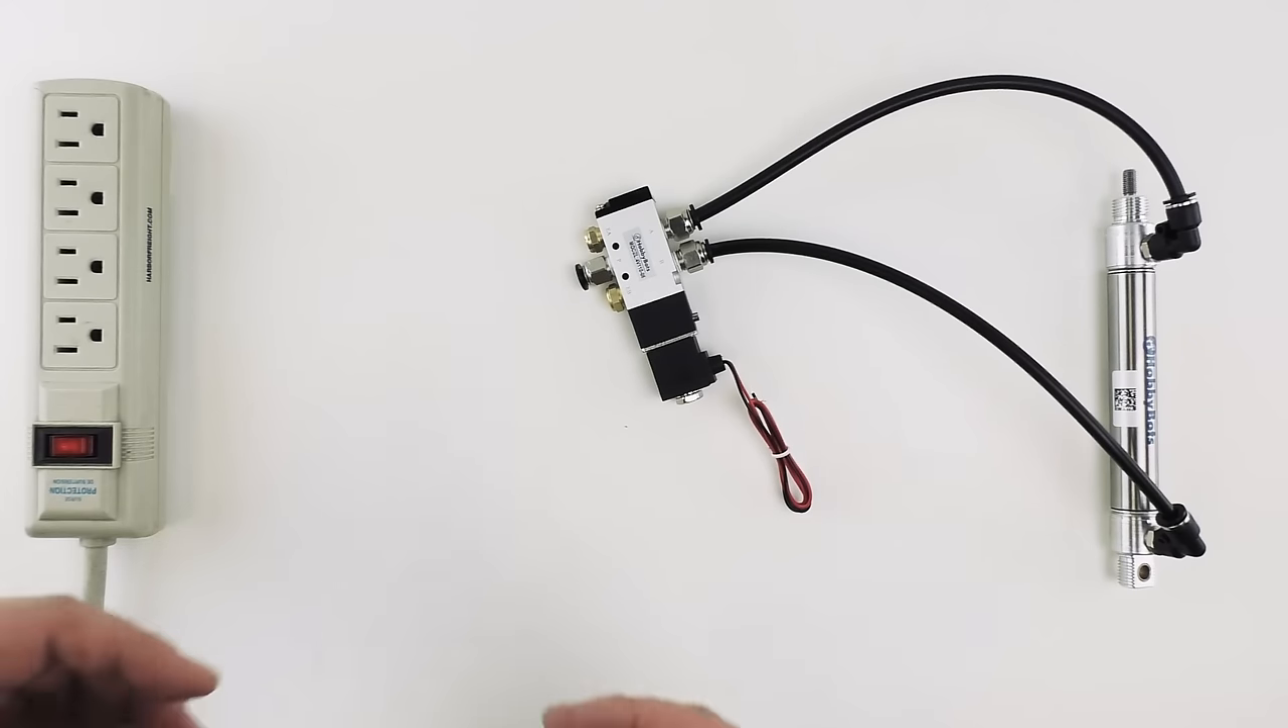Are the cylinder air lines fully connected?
Yes.